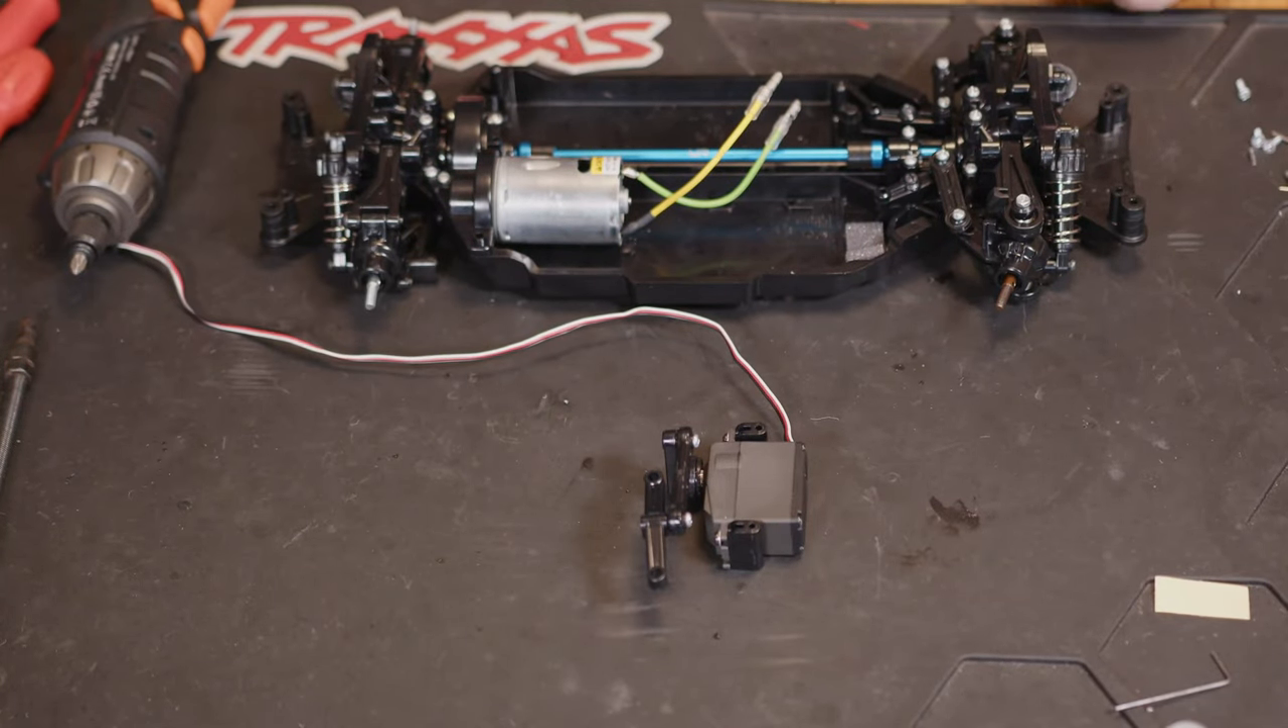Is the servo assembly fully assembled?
Yes.